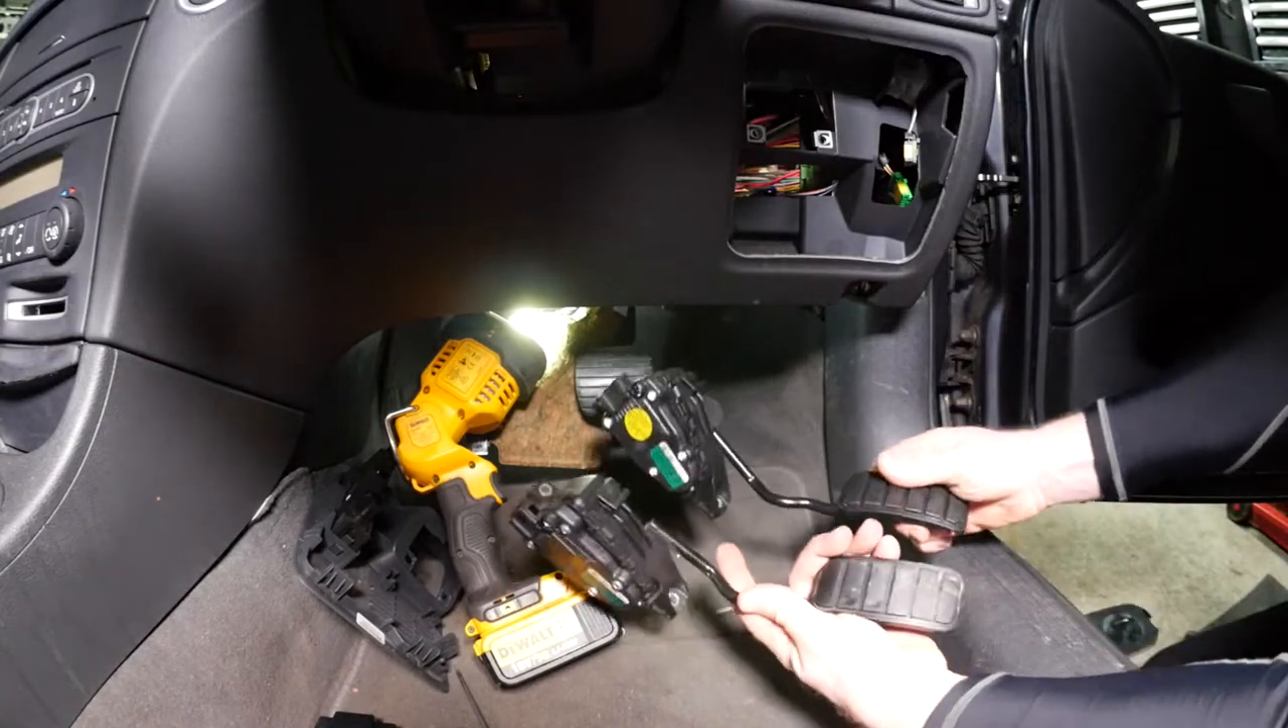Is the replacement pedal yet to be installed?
Yes.